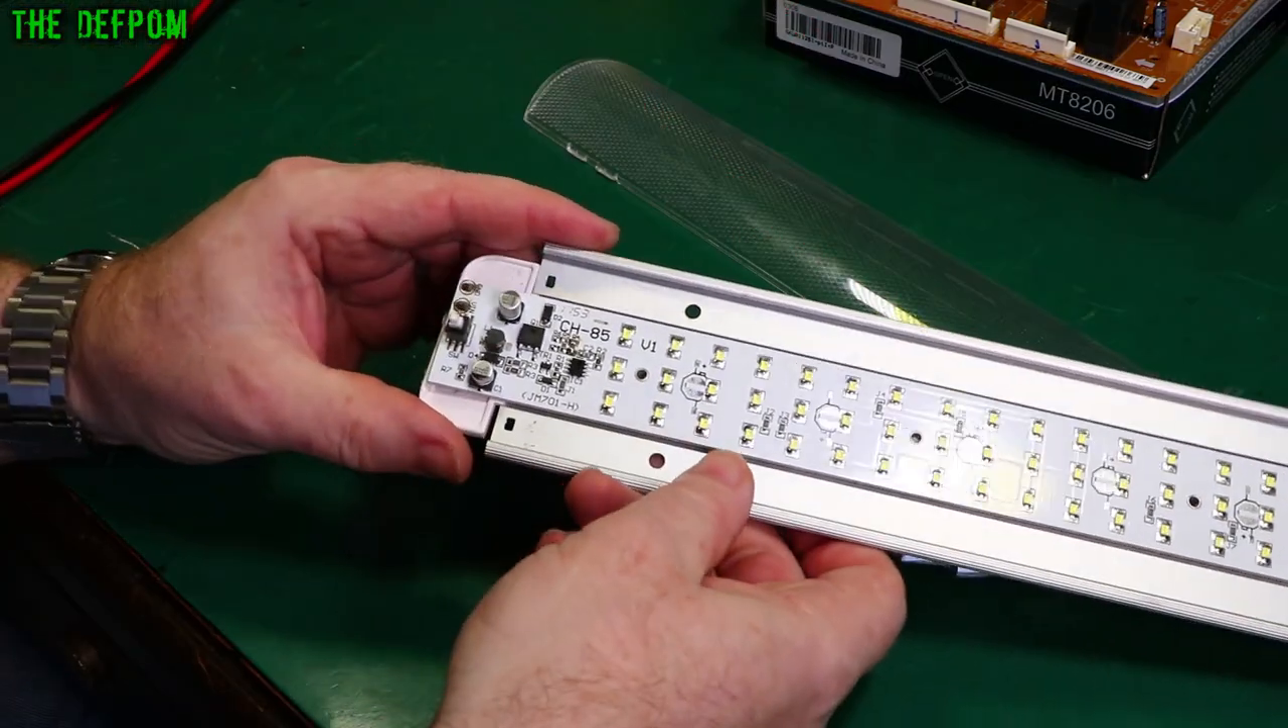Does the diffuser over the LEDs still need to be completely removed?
No.